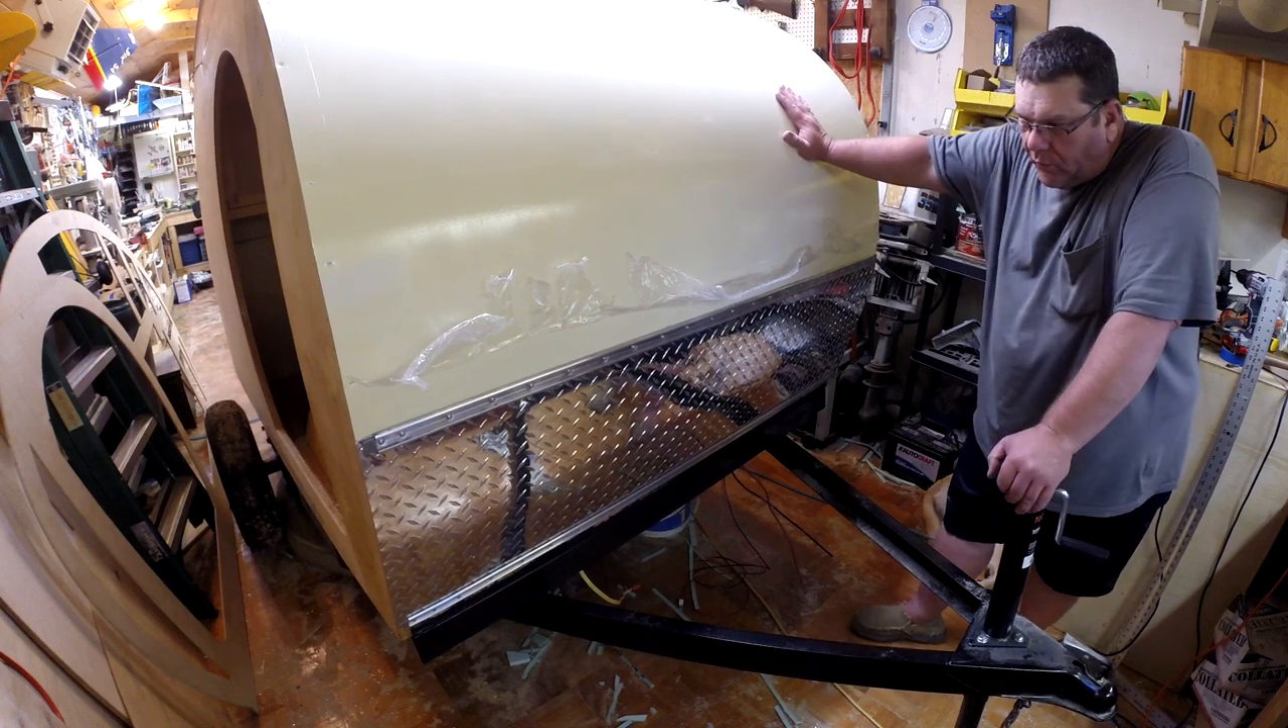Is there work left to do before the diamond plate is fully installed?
No.